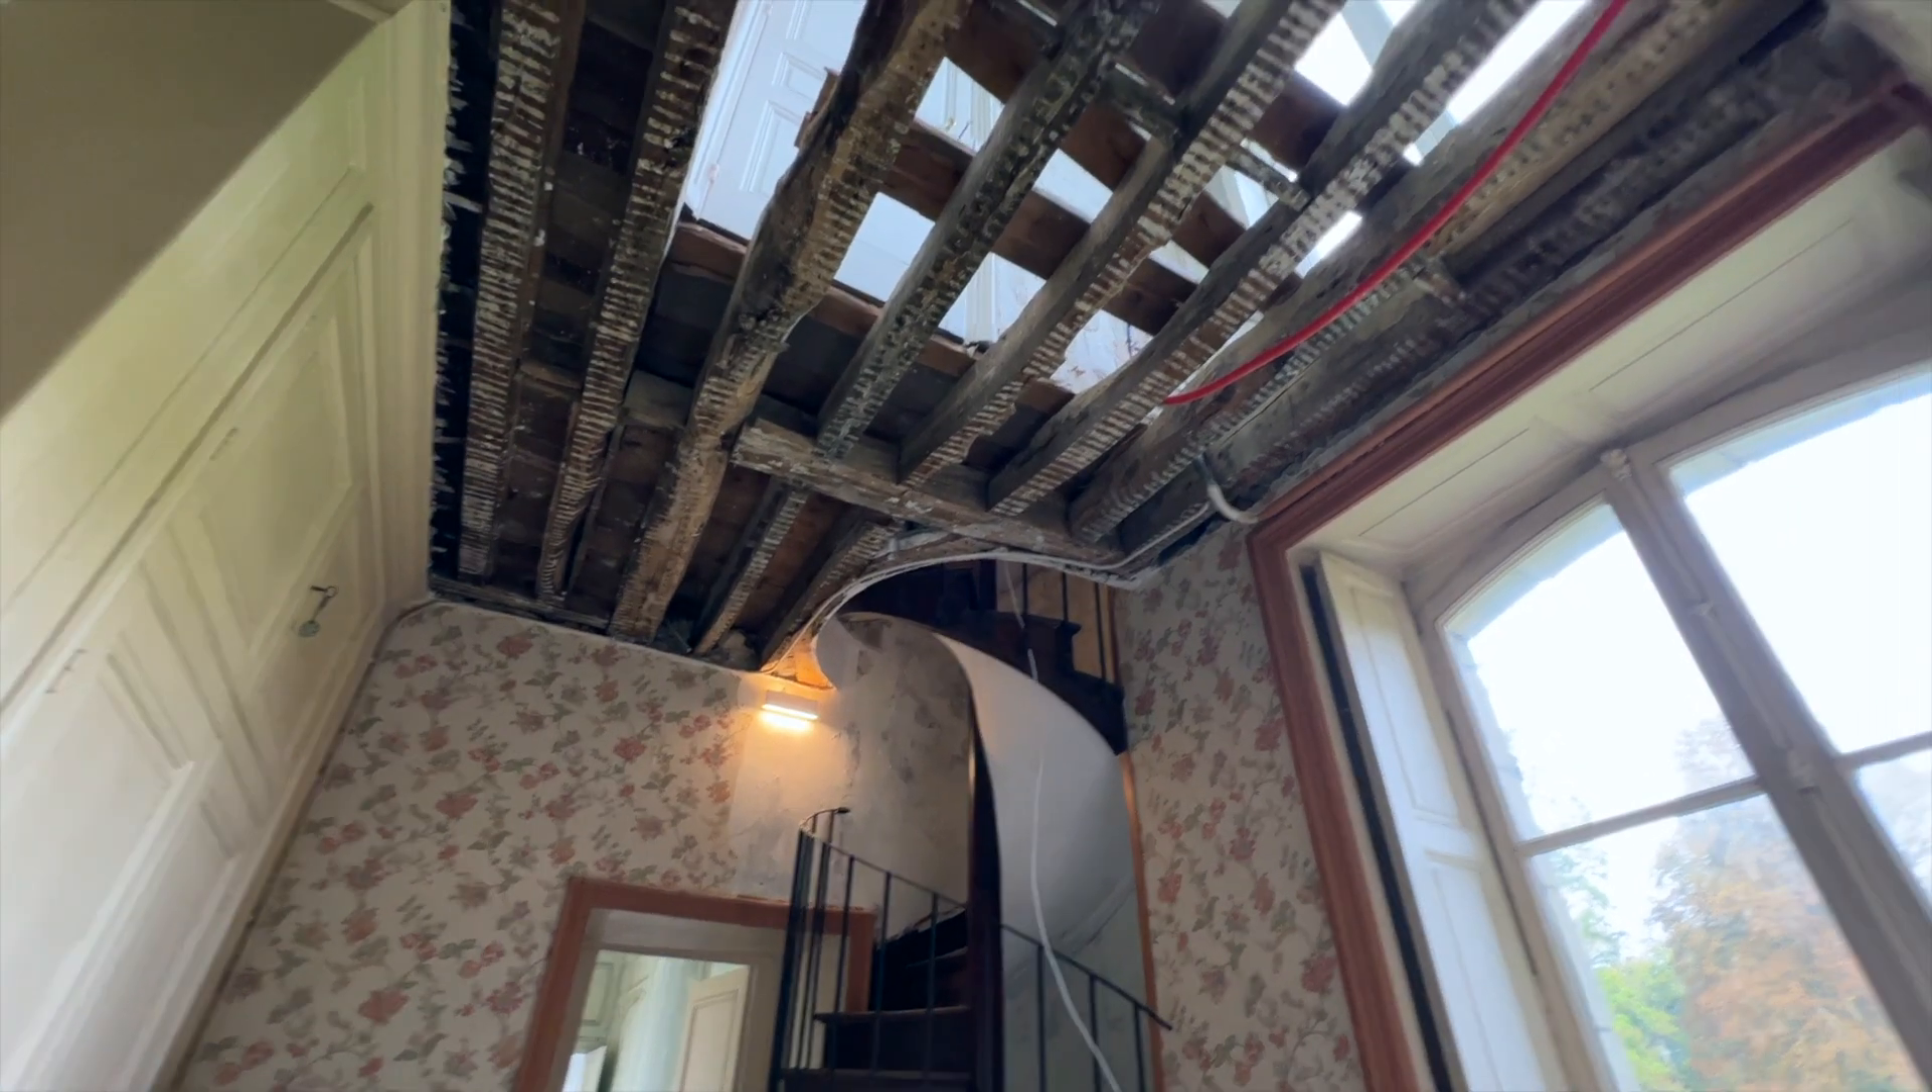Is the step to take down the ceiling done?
Yes.